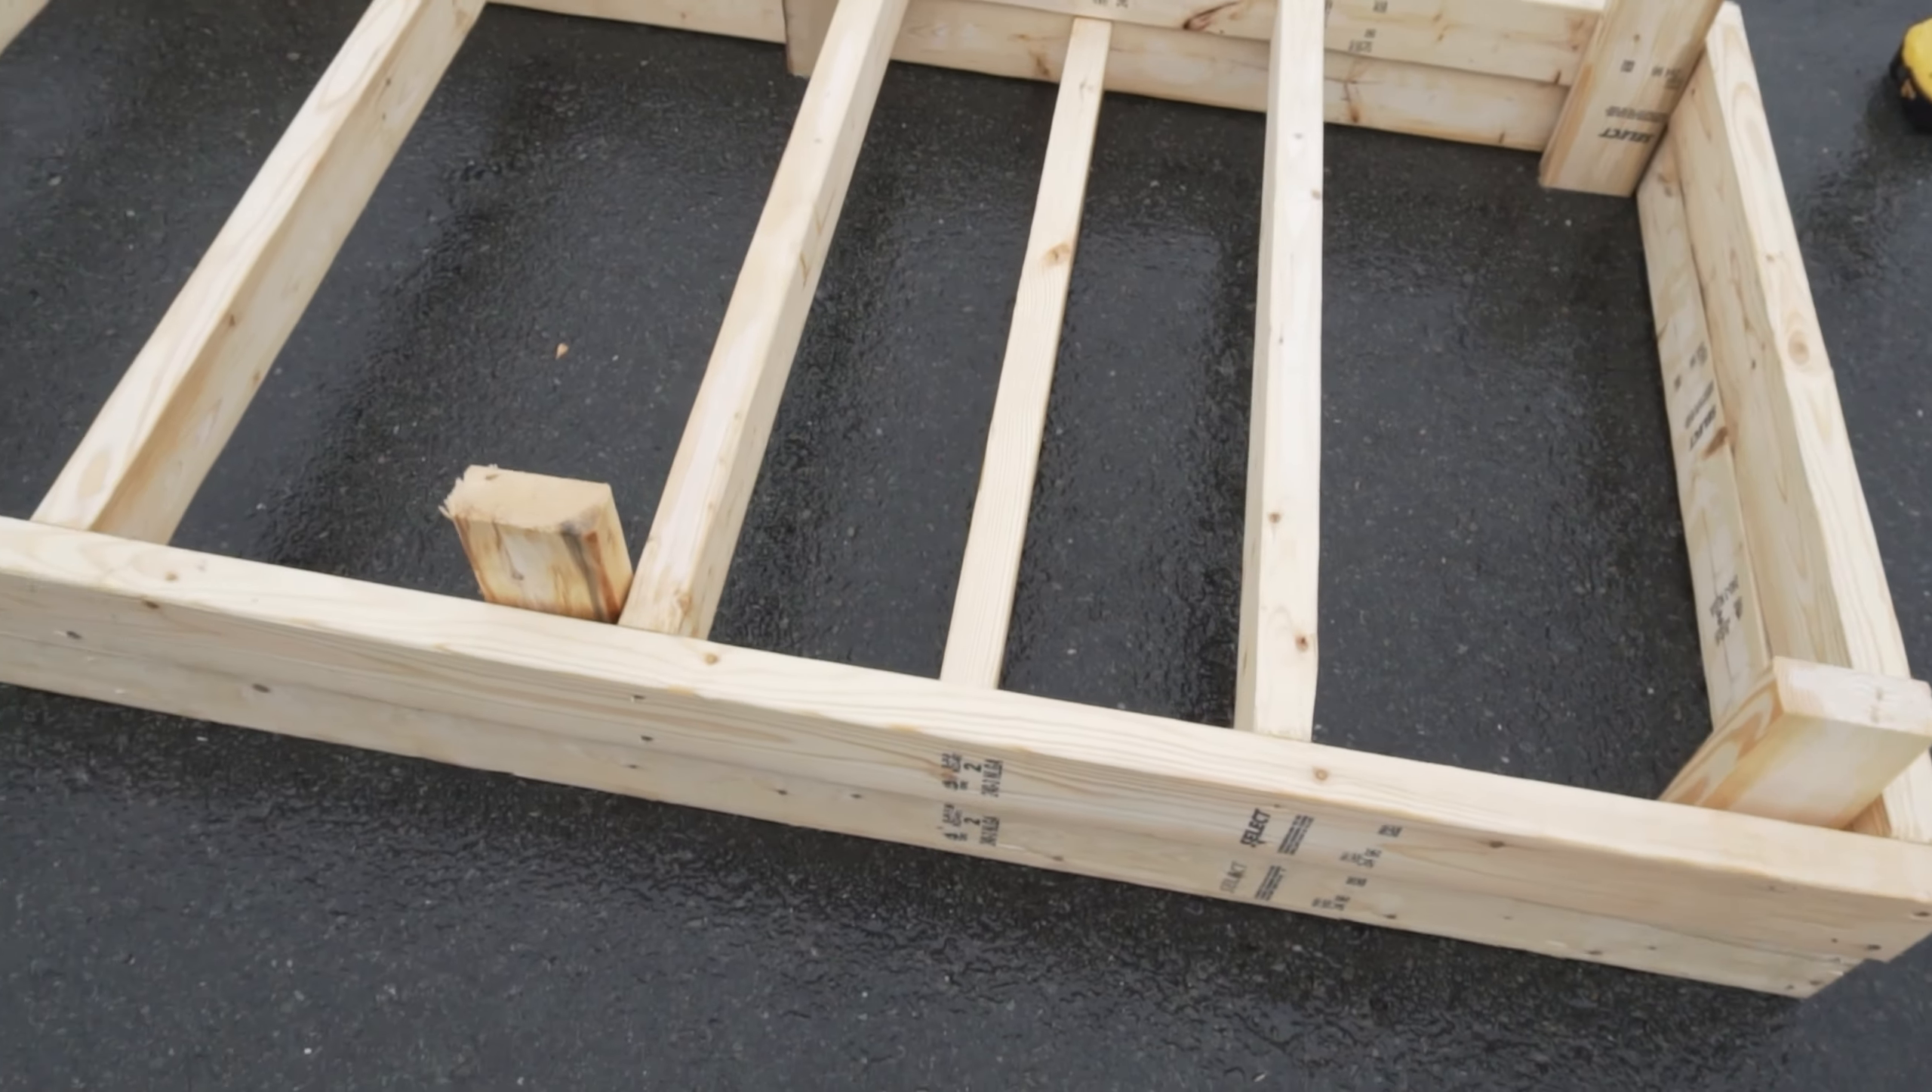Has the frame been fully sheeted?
No.